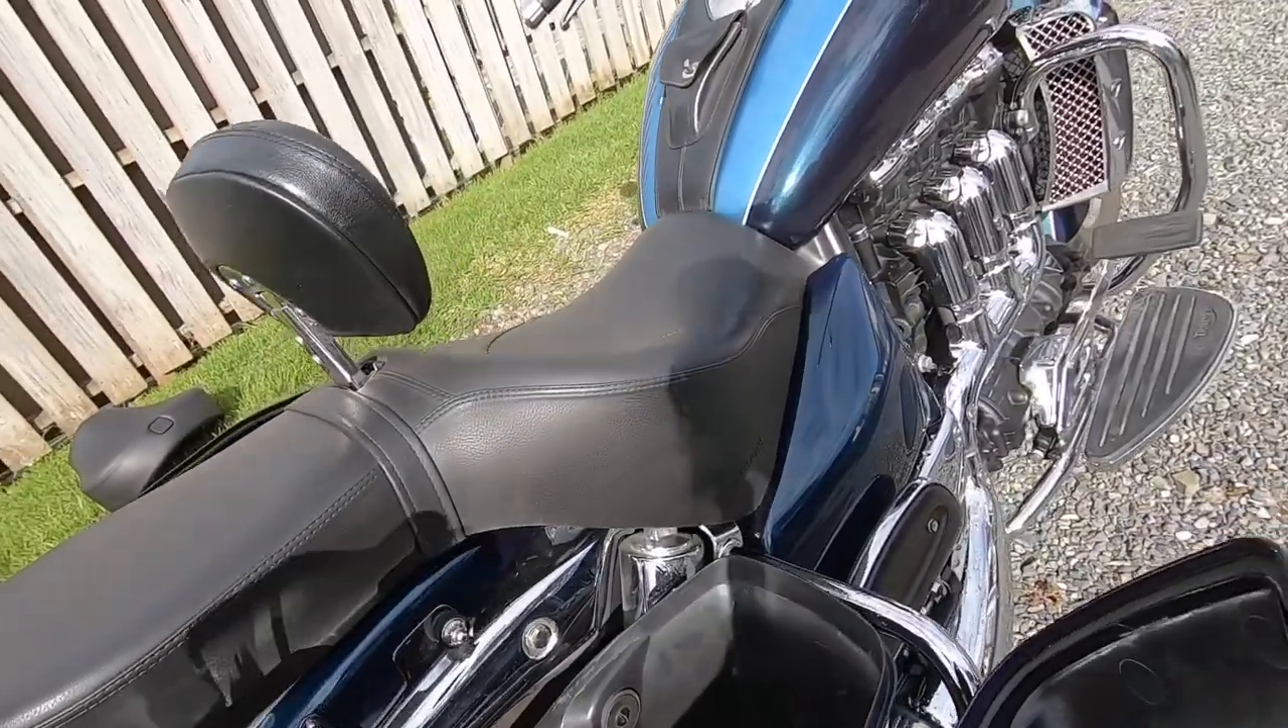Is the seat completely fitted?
Yes.